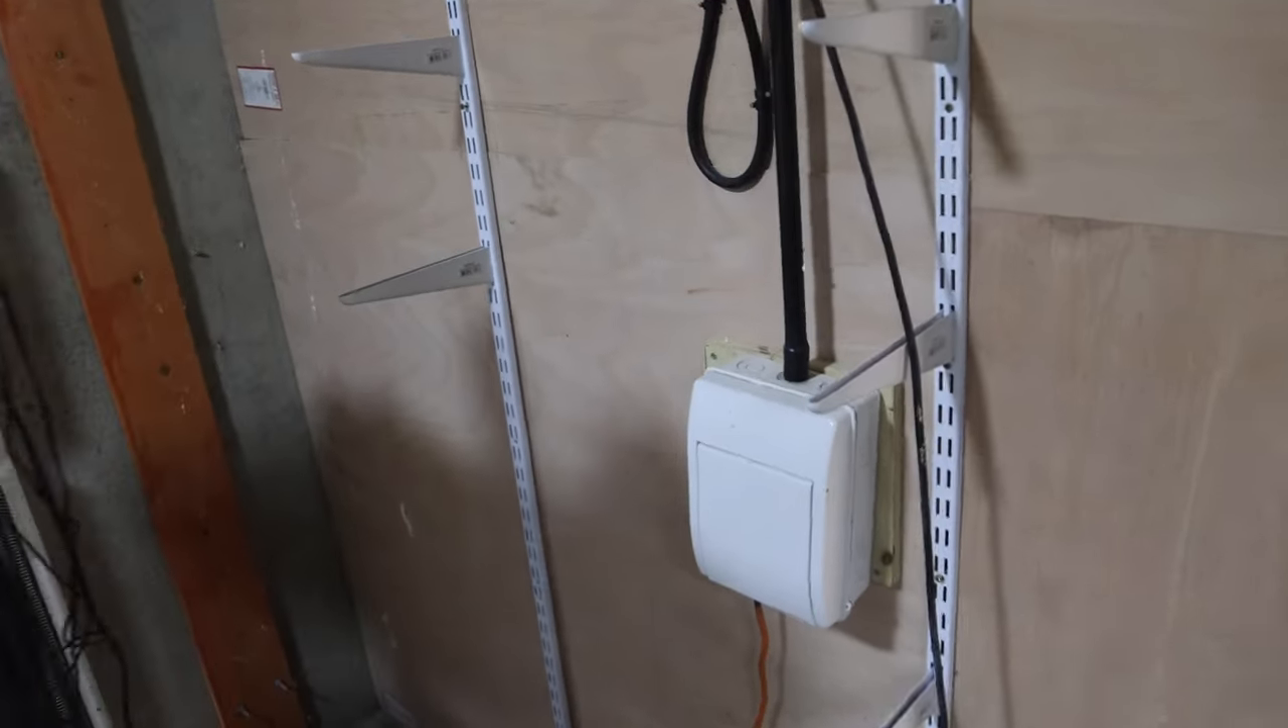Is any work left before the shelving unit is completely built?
Yes.